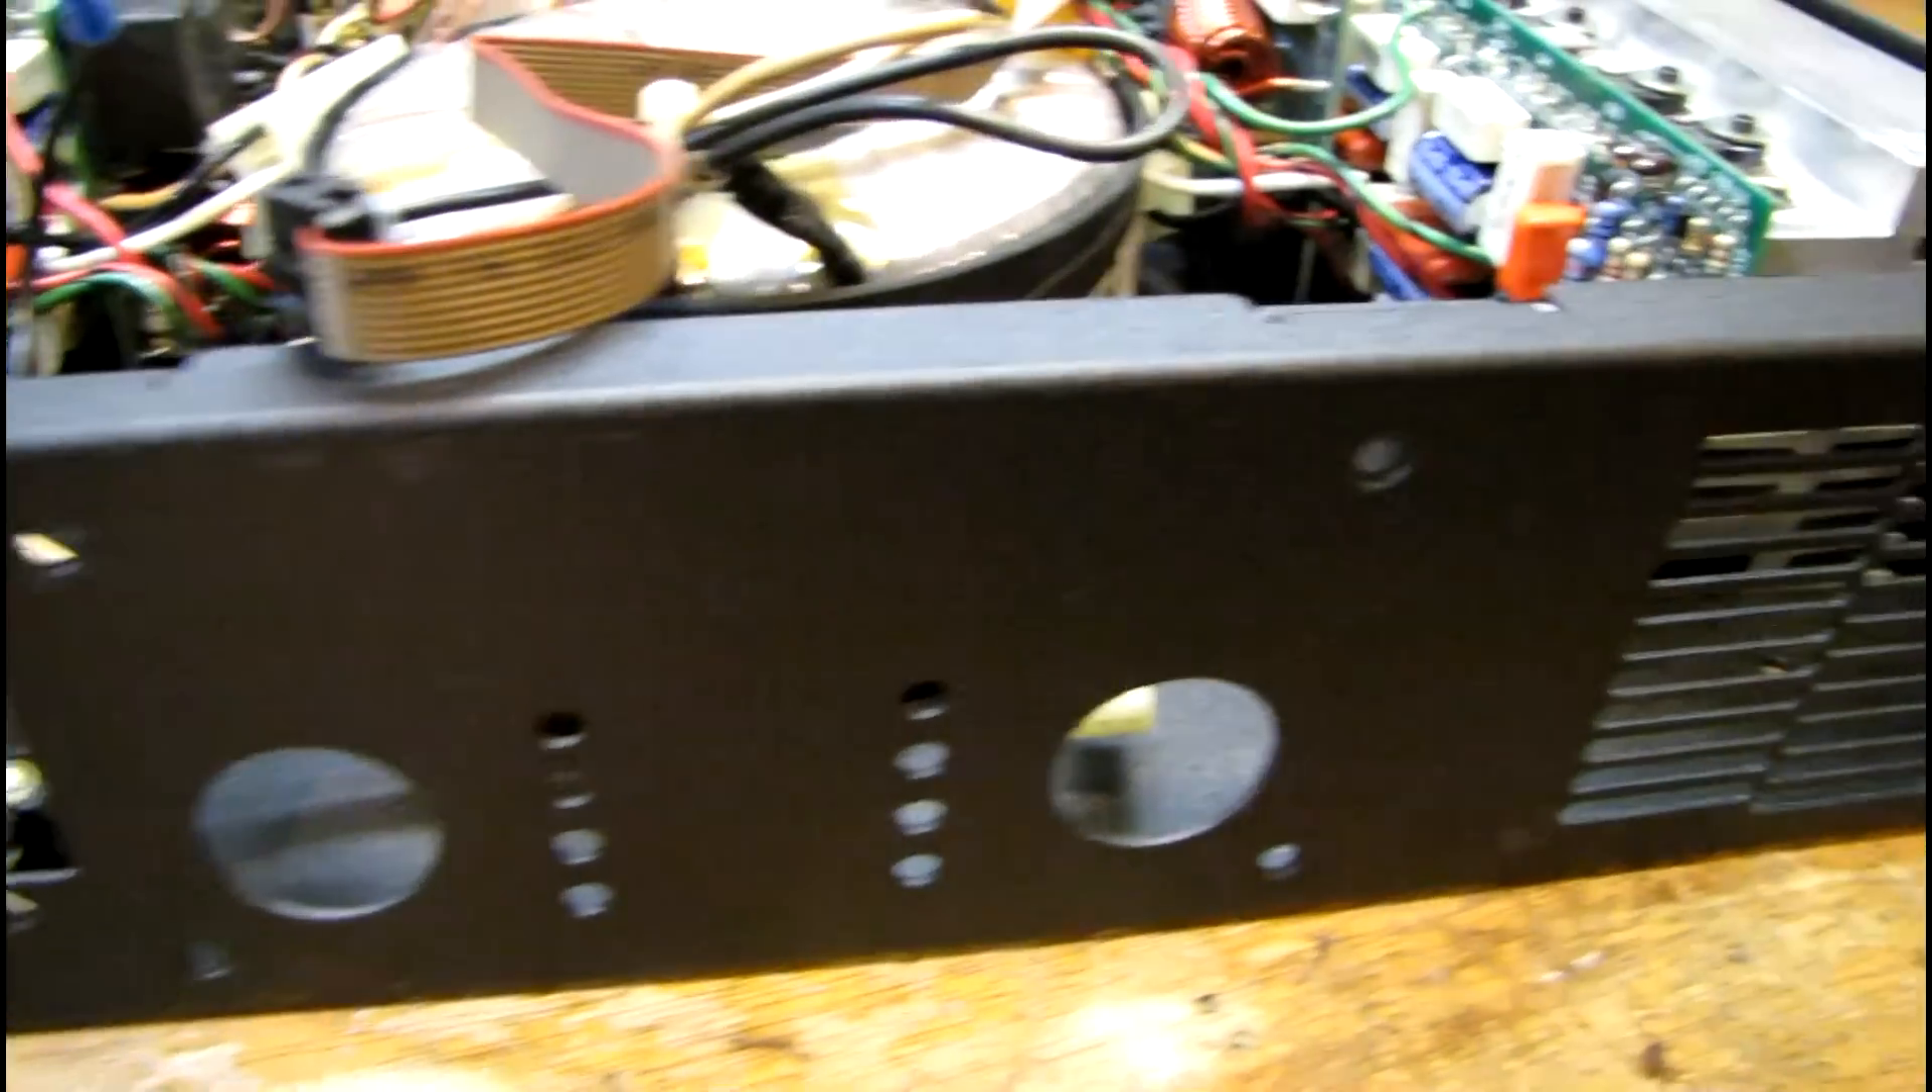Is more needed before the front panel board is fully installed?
Yes.